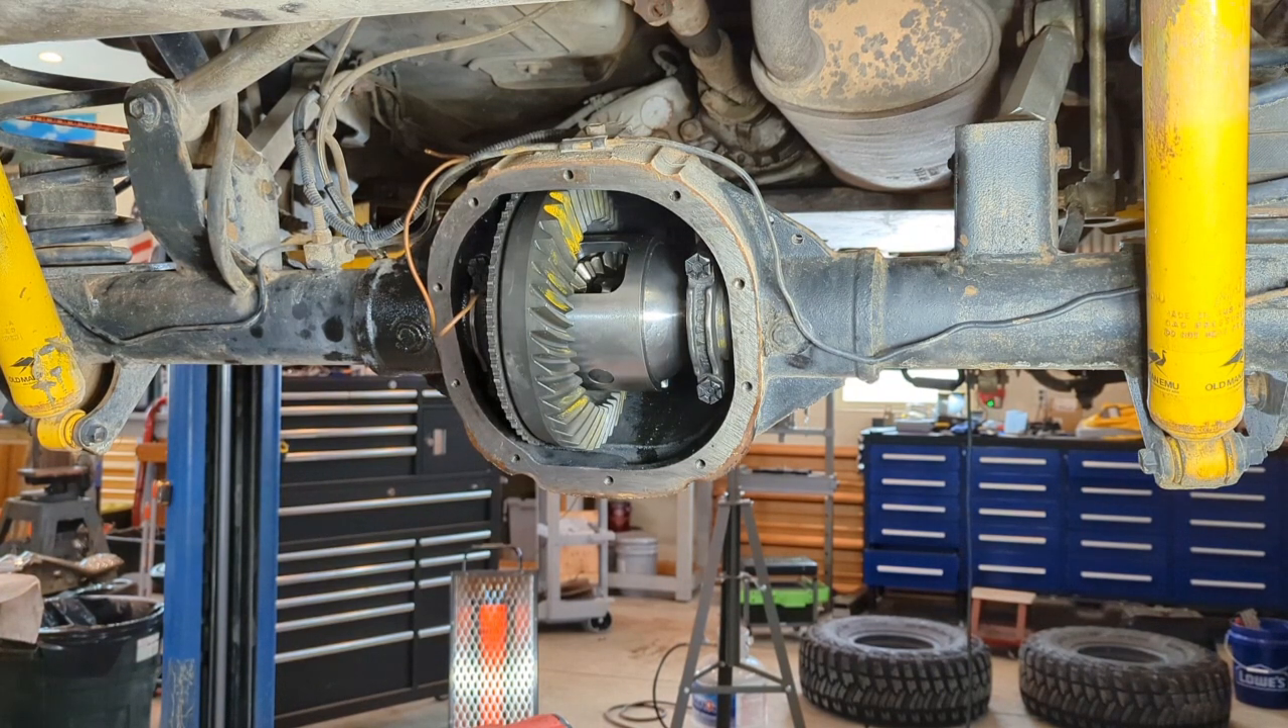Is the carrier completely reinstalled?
Yes.